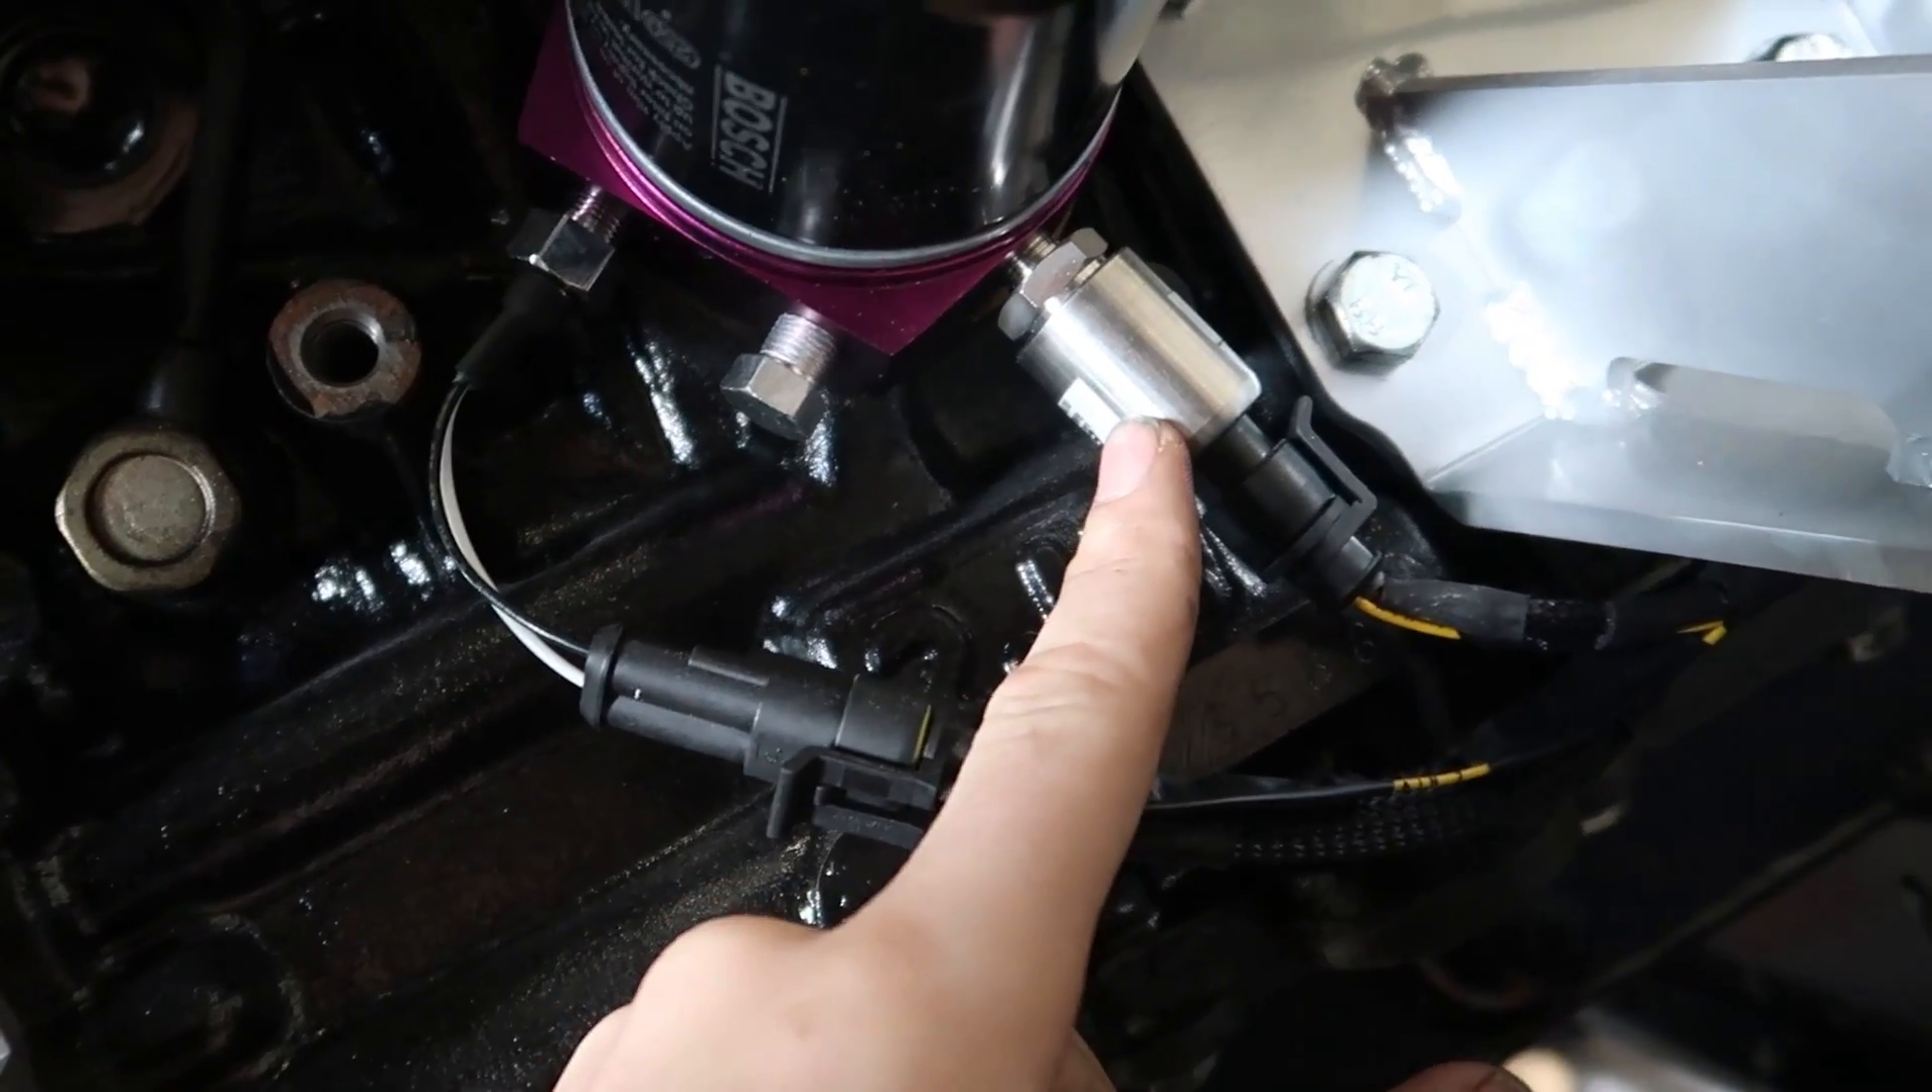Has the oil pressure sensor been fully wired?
Yes.